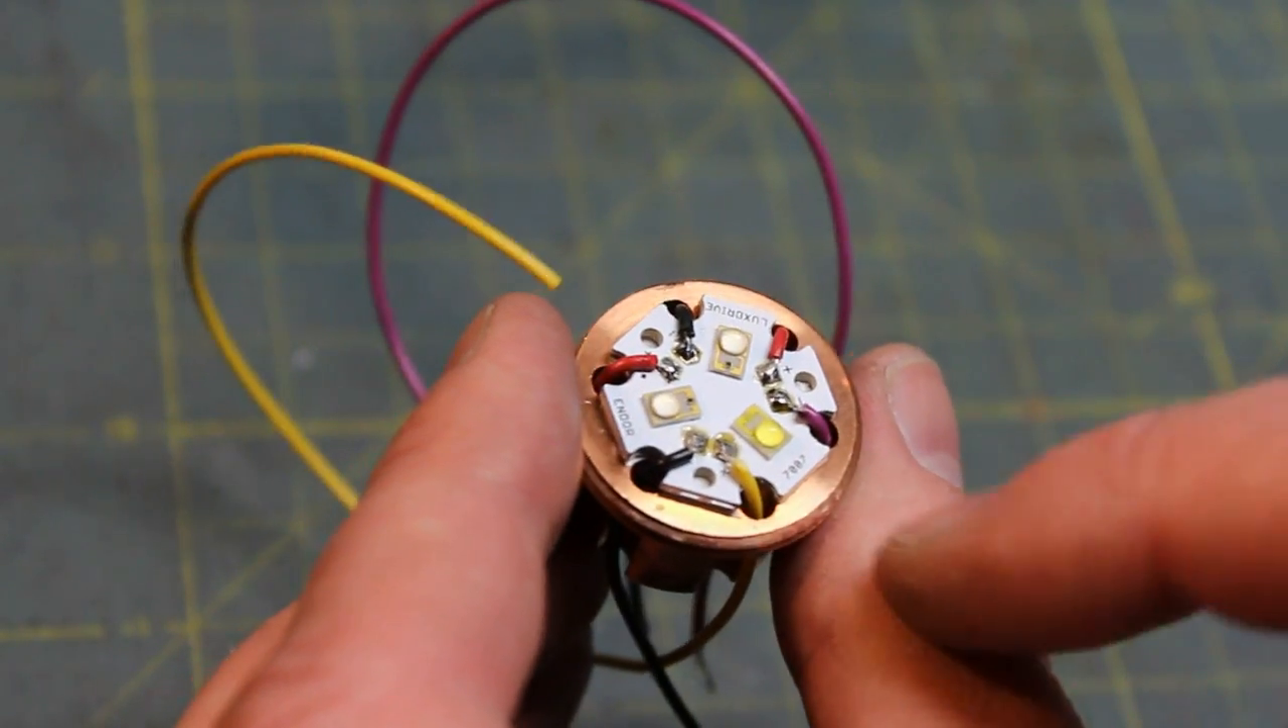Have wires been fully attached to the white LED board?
Yes.